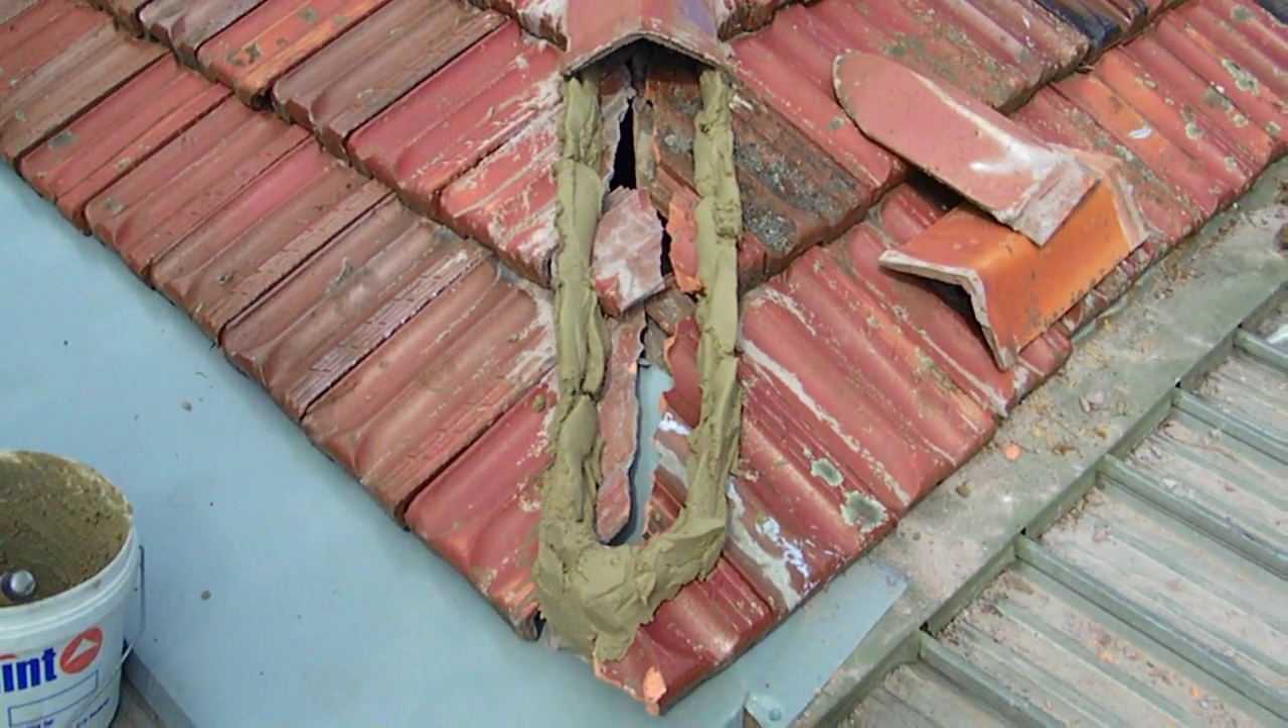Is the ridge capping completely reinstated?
No.